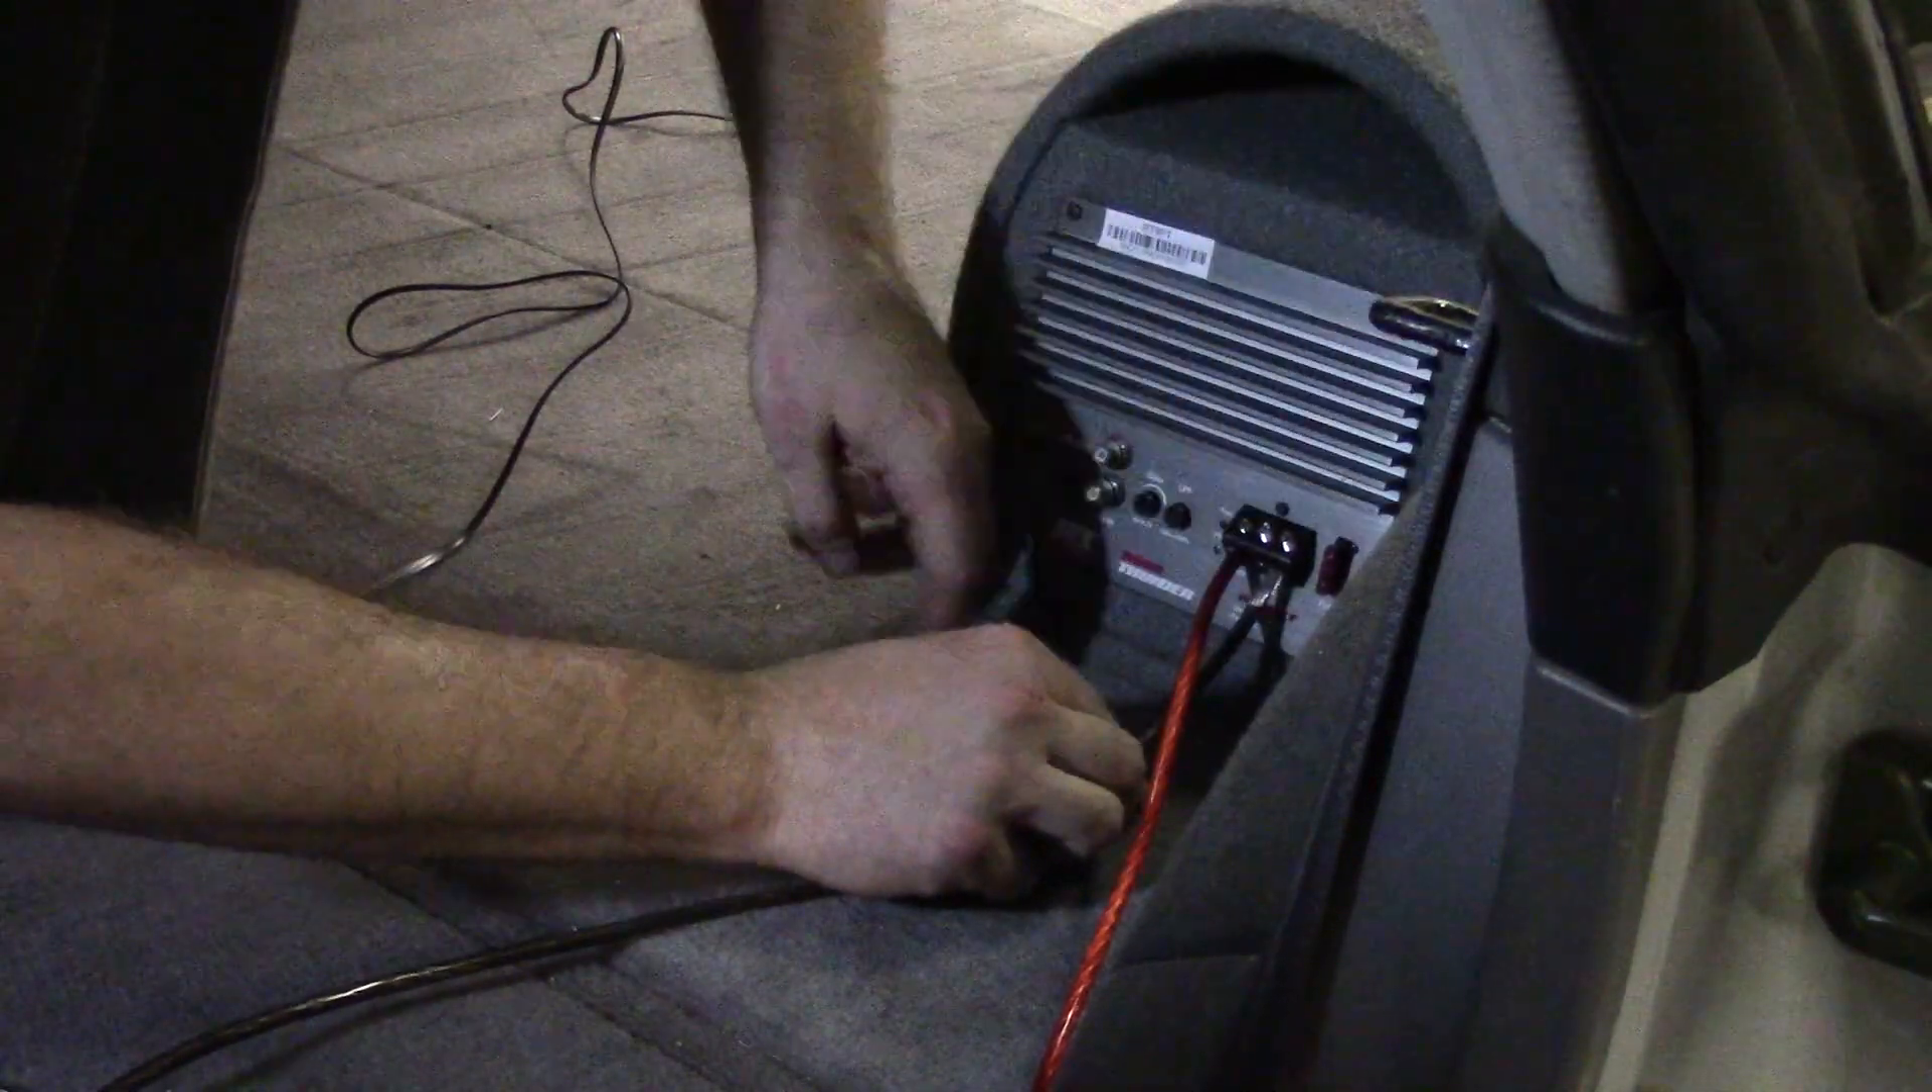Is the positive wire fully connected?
Yes.